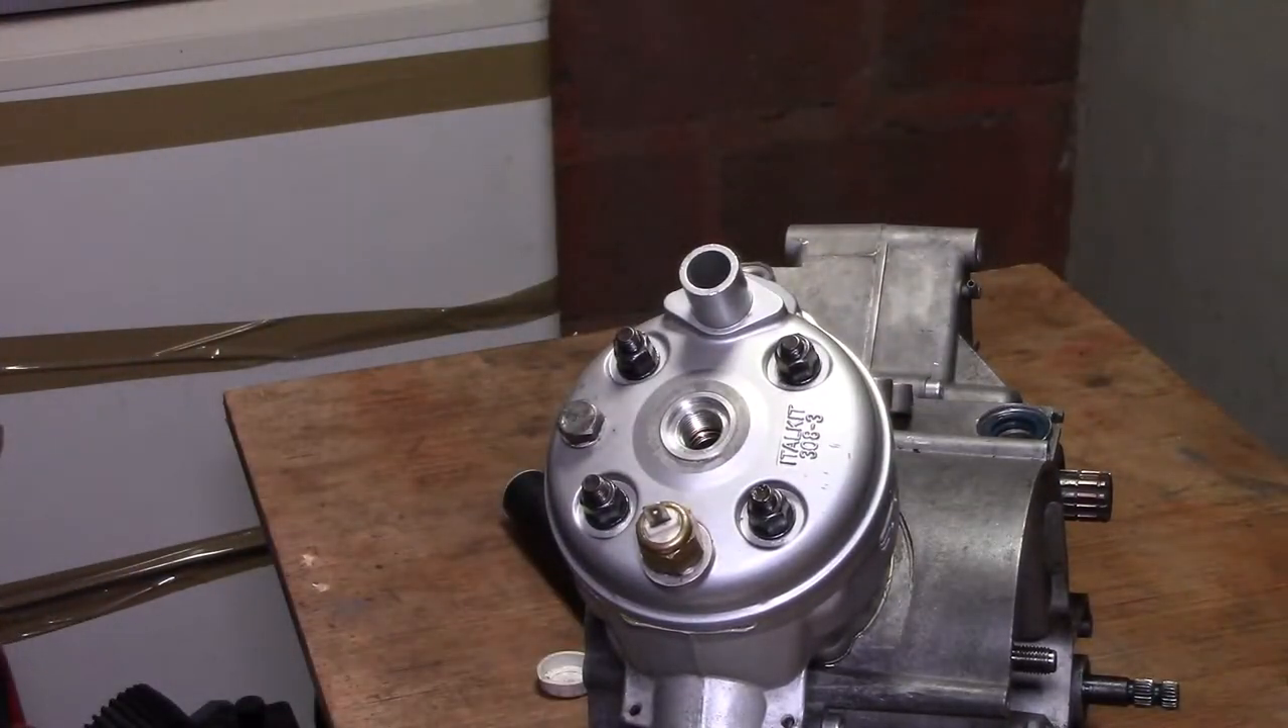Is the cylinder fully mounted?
Yes.